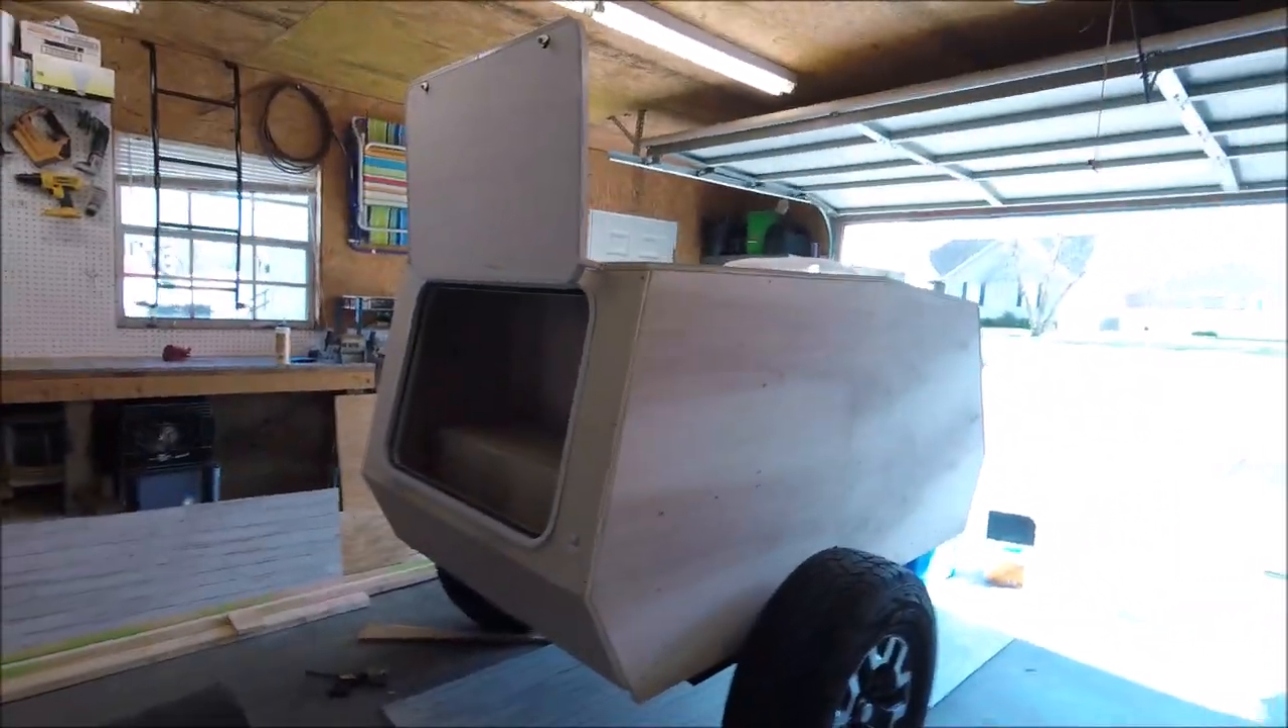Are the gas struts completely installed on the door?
No.